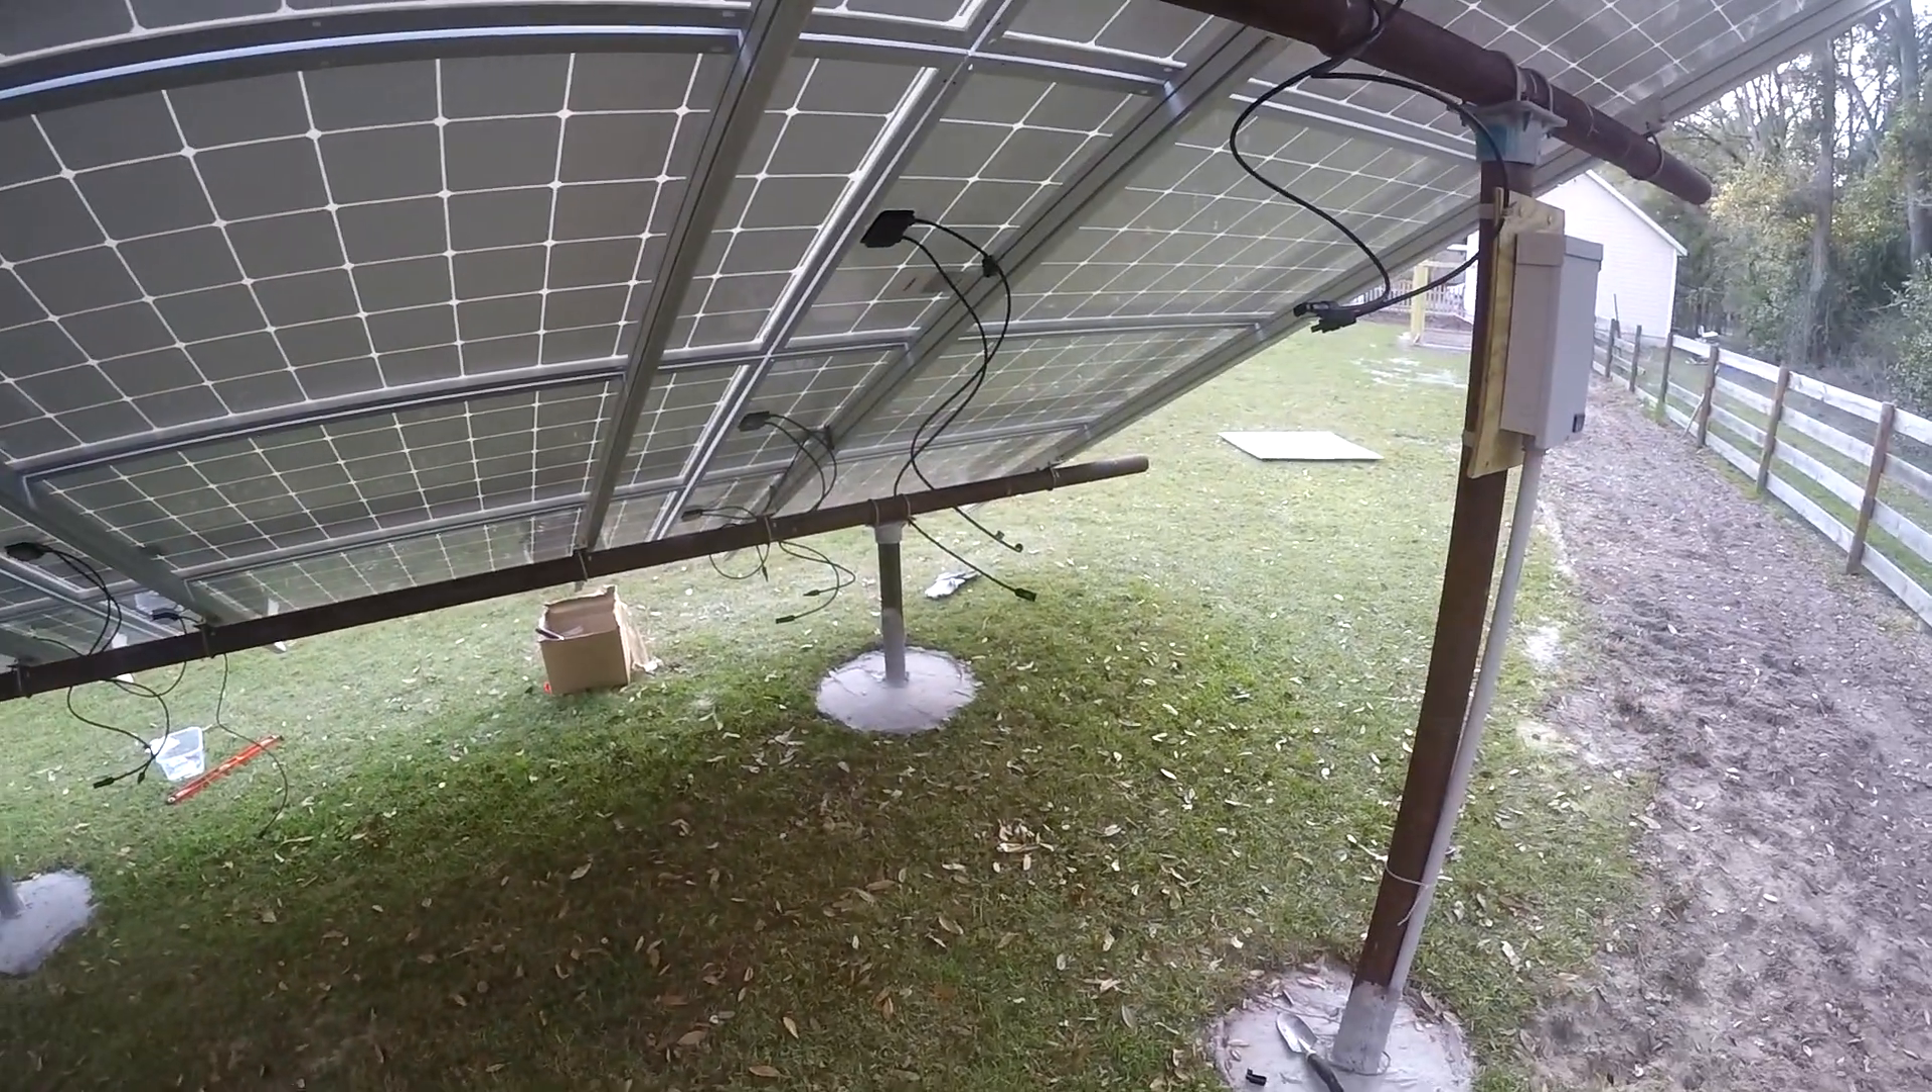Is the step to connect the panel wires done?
No.